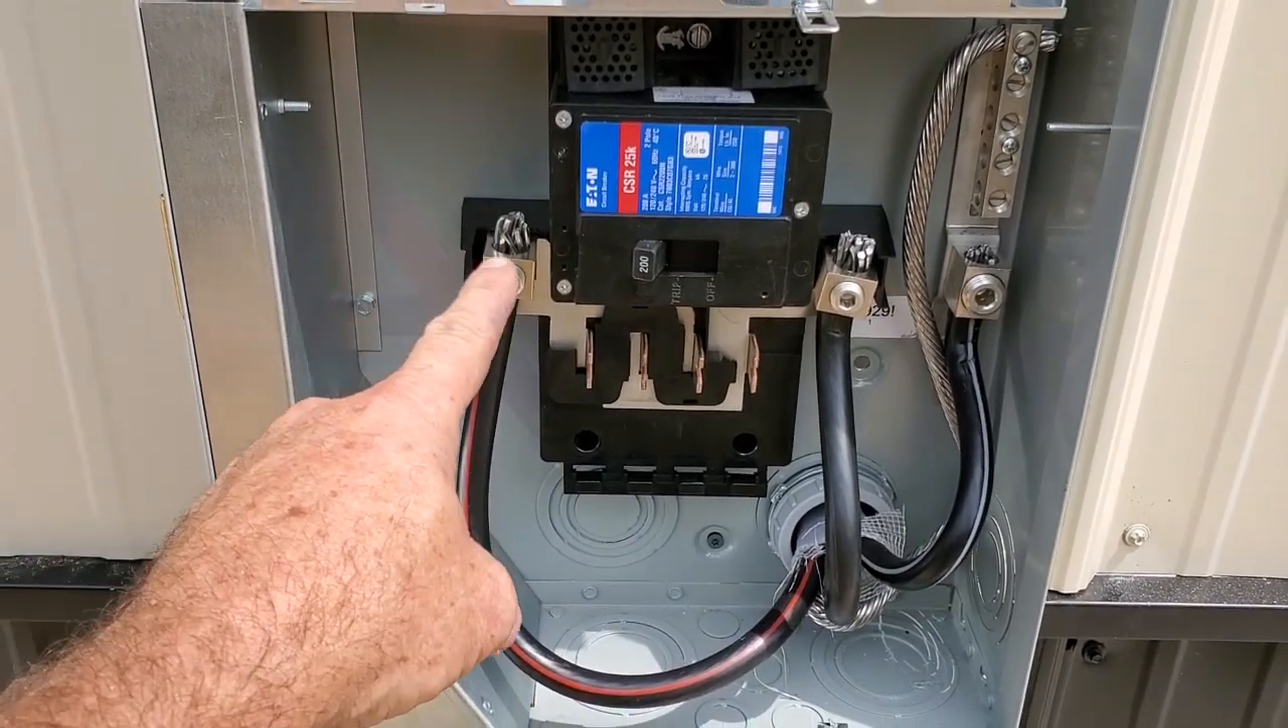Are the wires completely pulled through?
Yes.